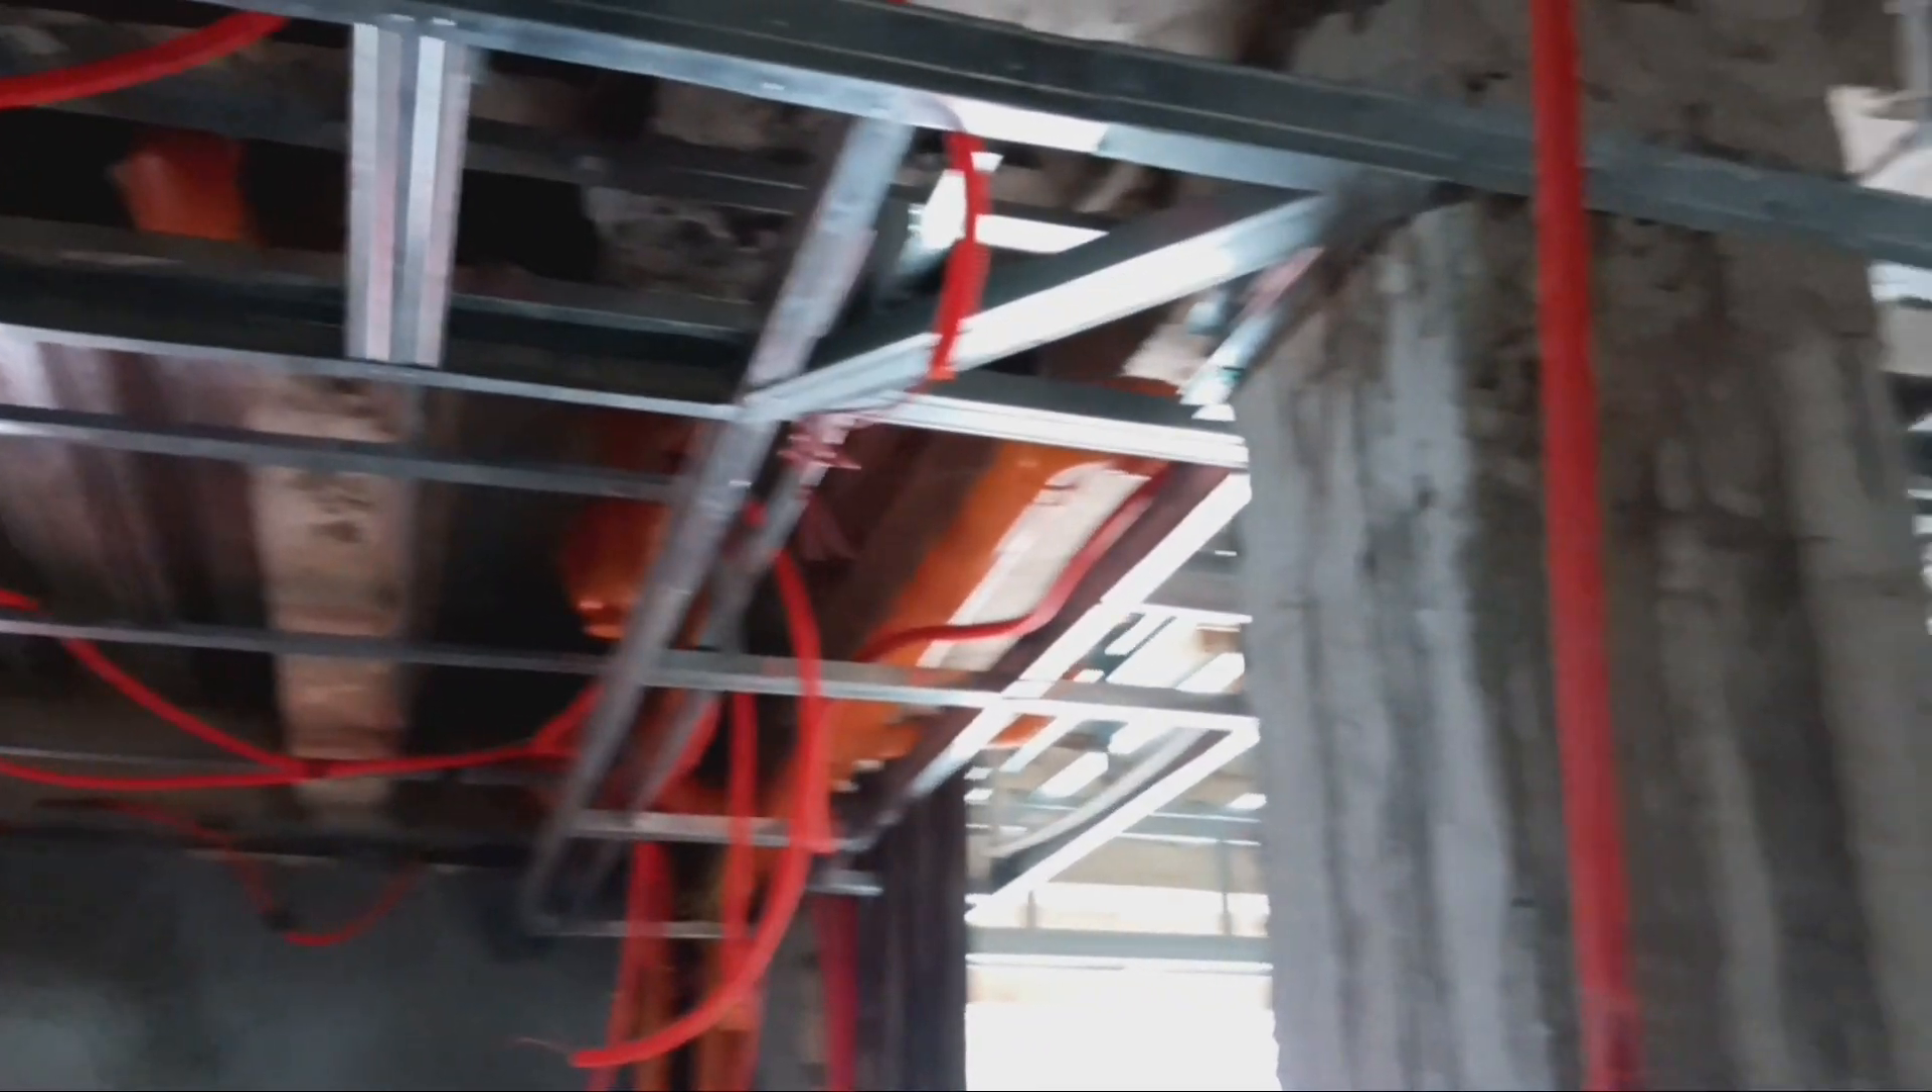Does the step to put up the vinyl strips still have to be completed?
Yes.